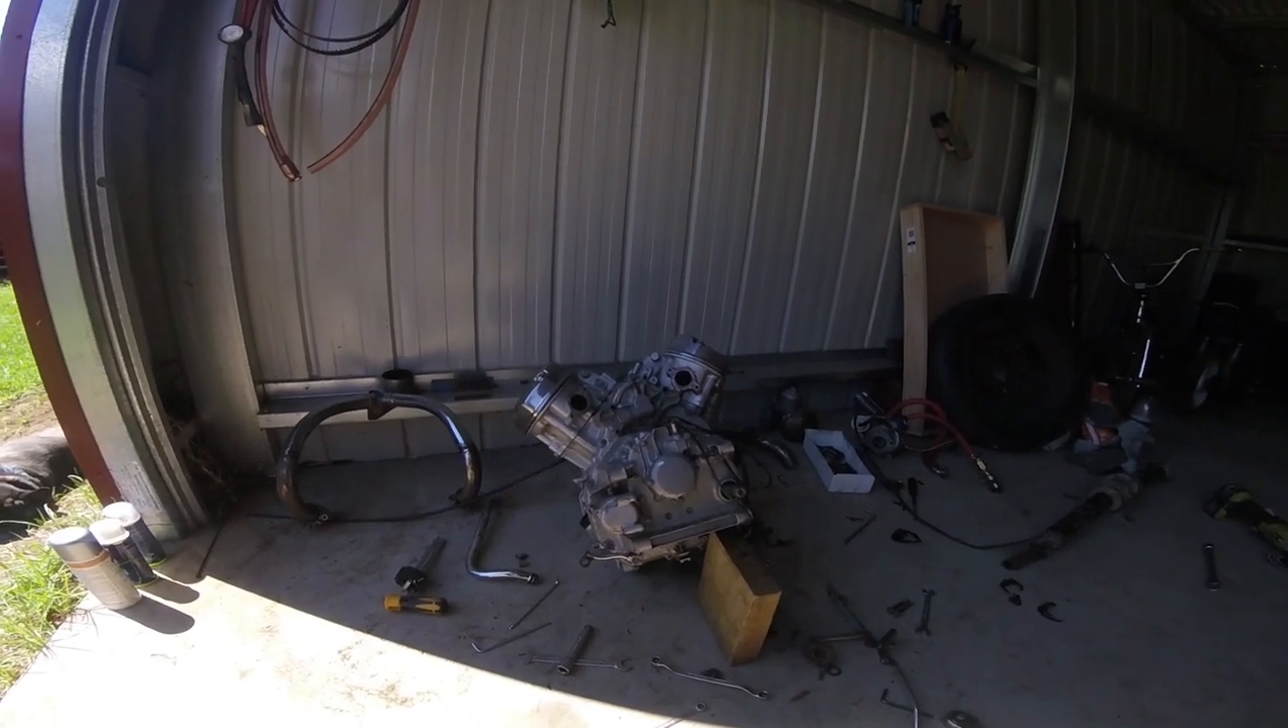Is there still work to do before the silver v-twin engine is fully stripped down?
Yes.